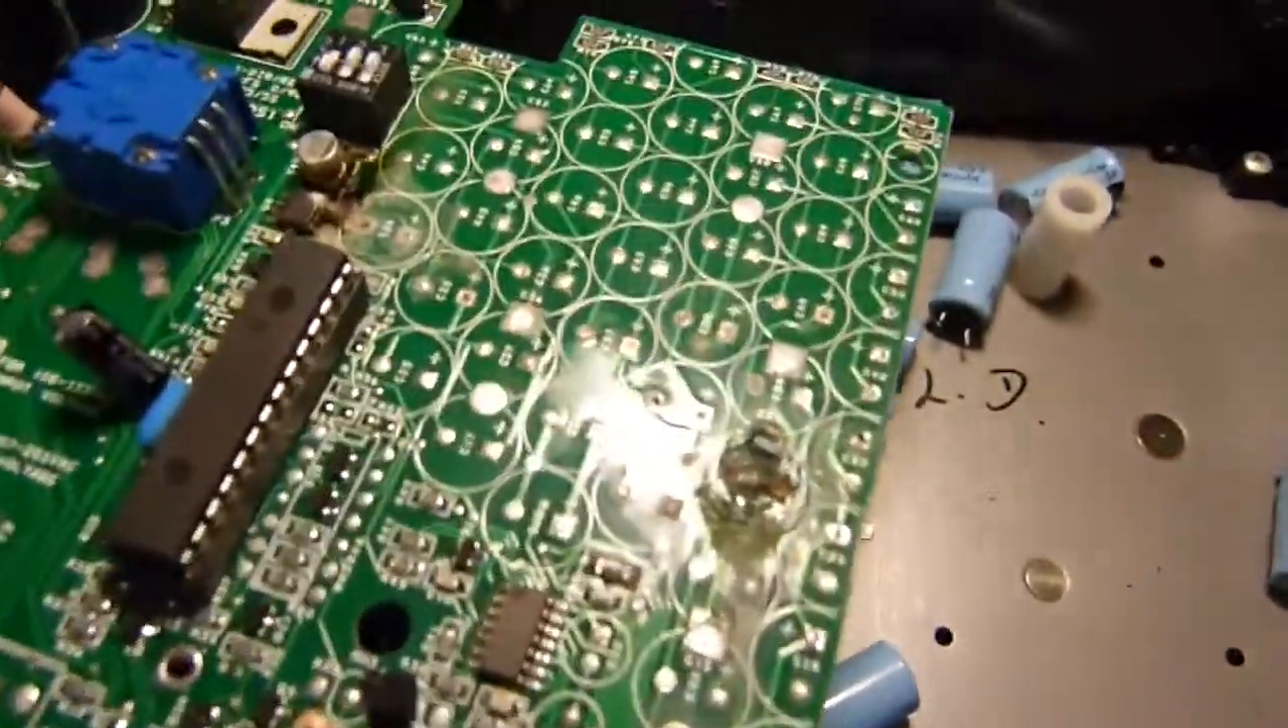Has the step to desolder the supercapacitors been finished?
Yes.